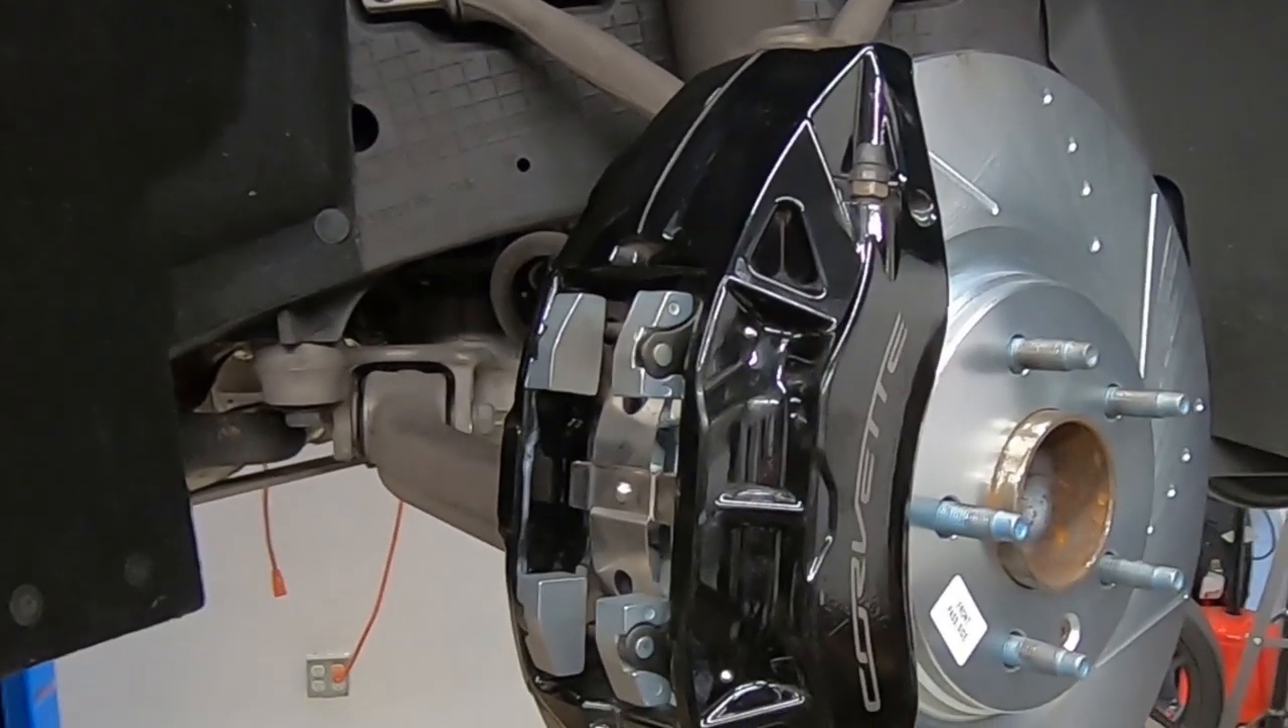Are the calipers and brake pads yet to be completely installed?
No.